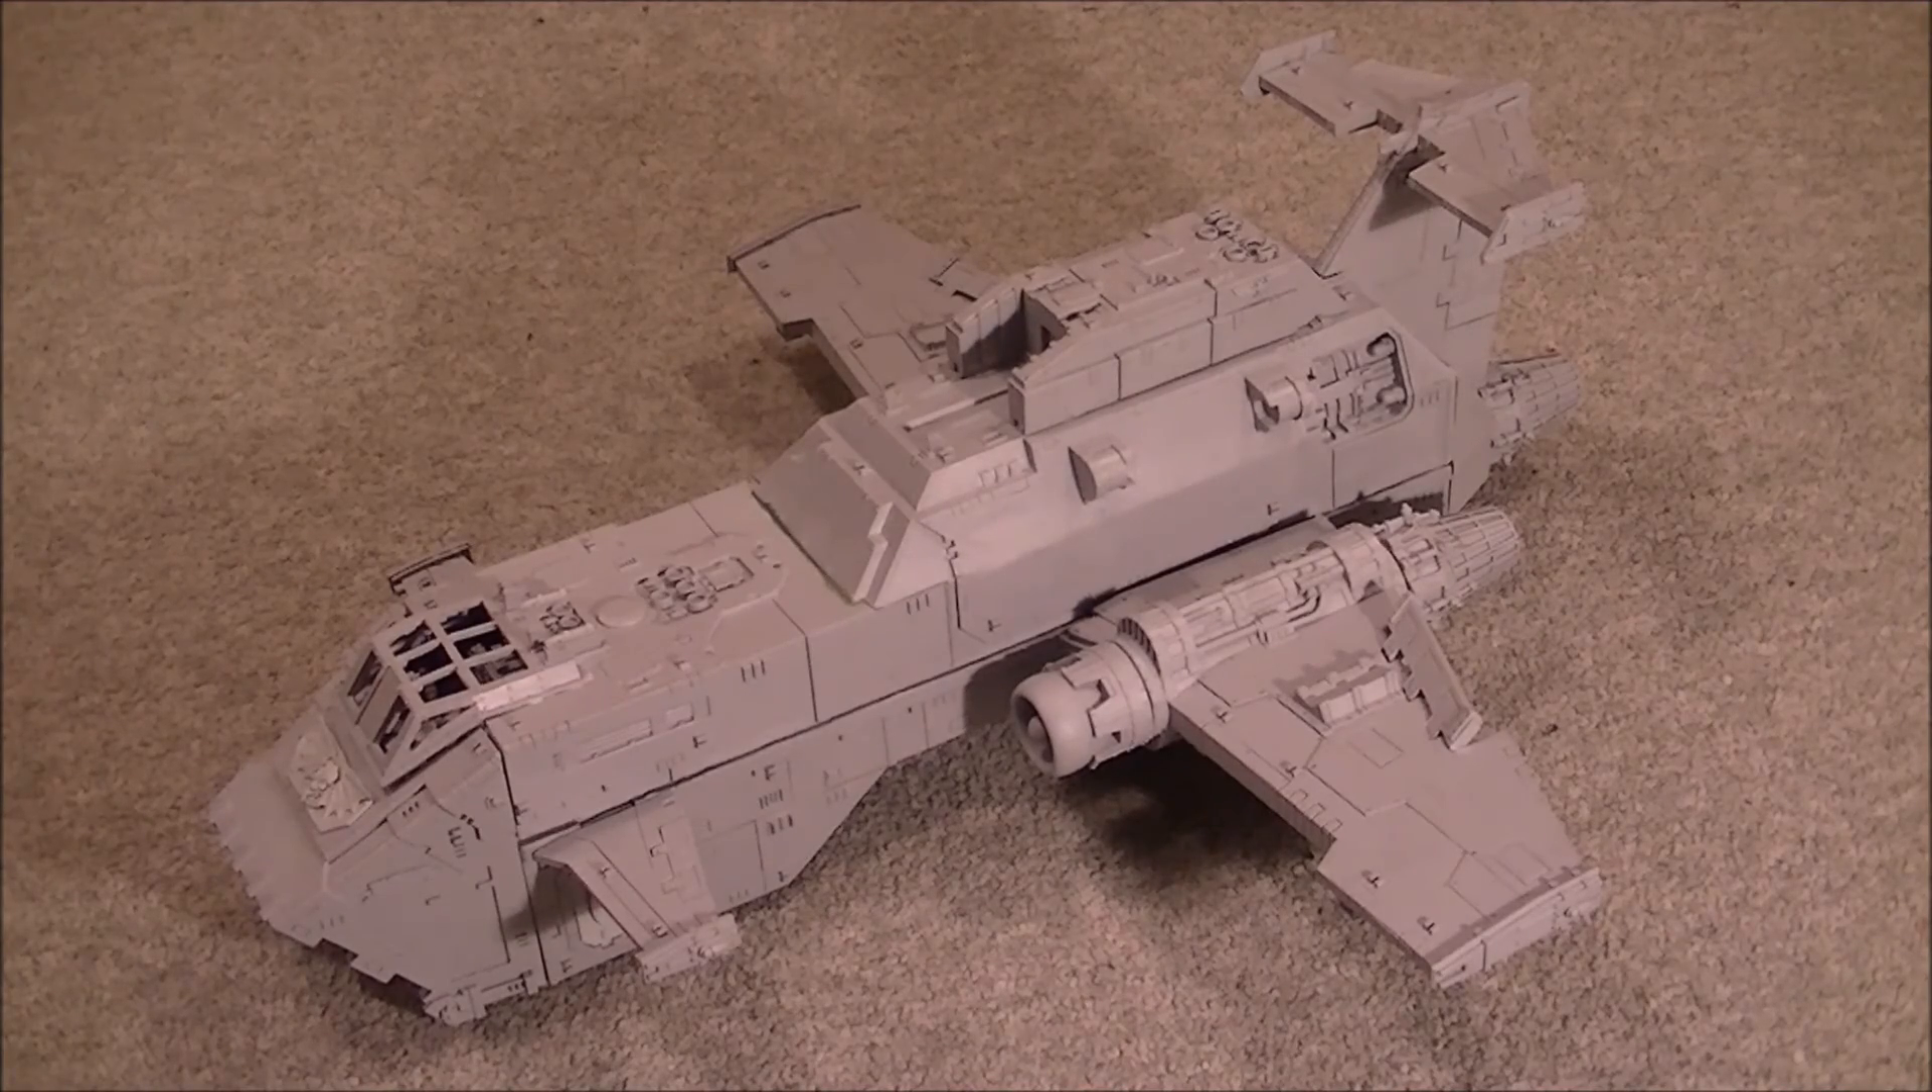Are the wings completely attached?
Yes.